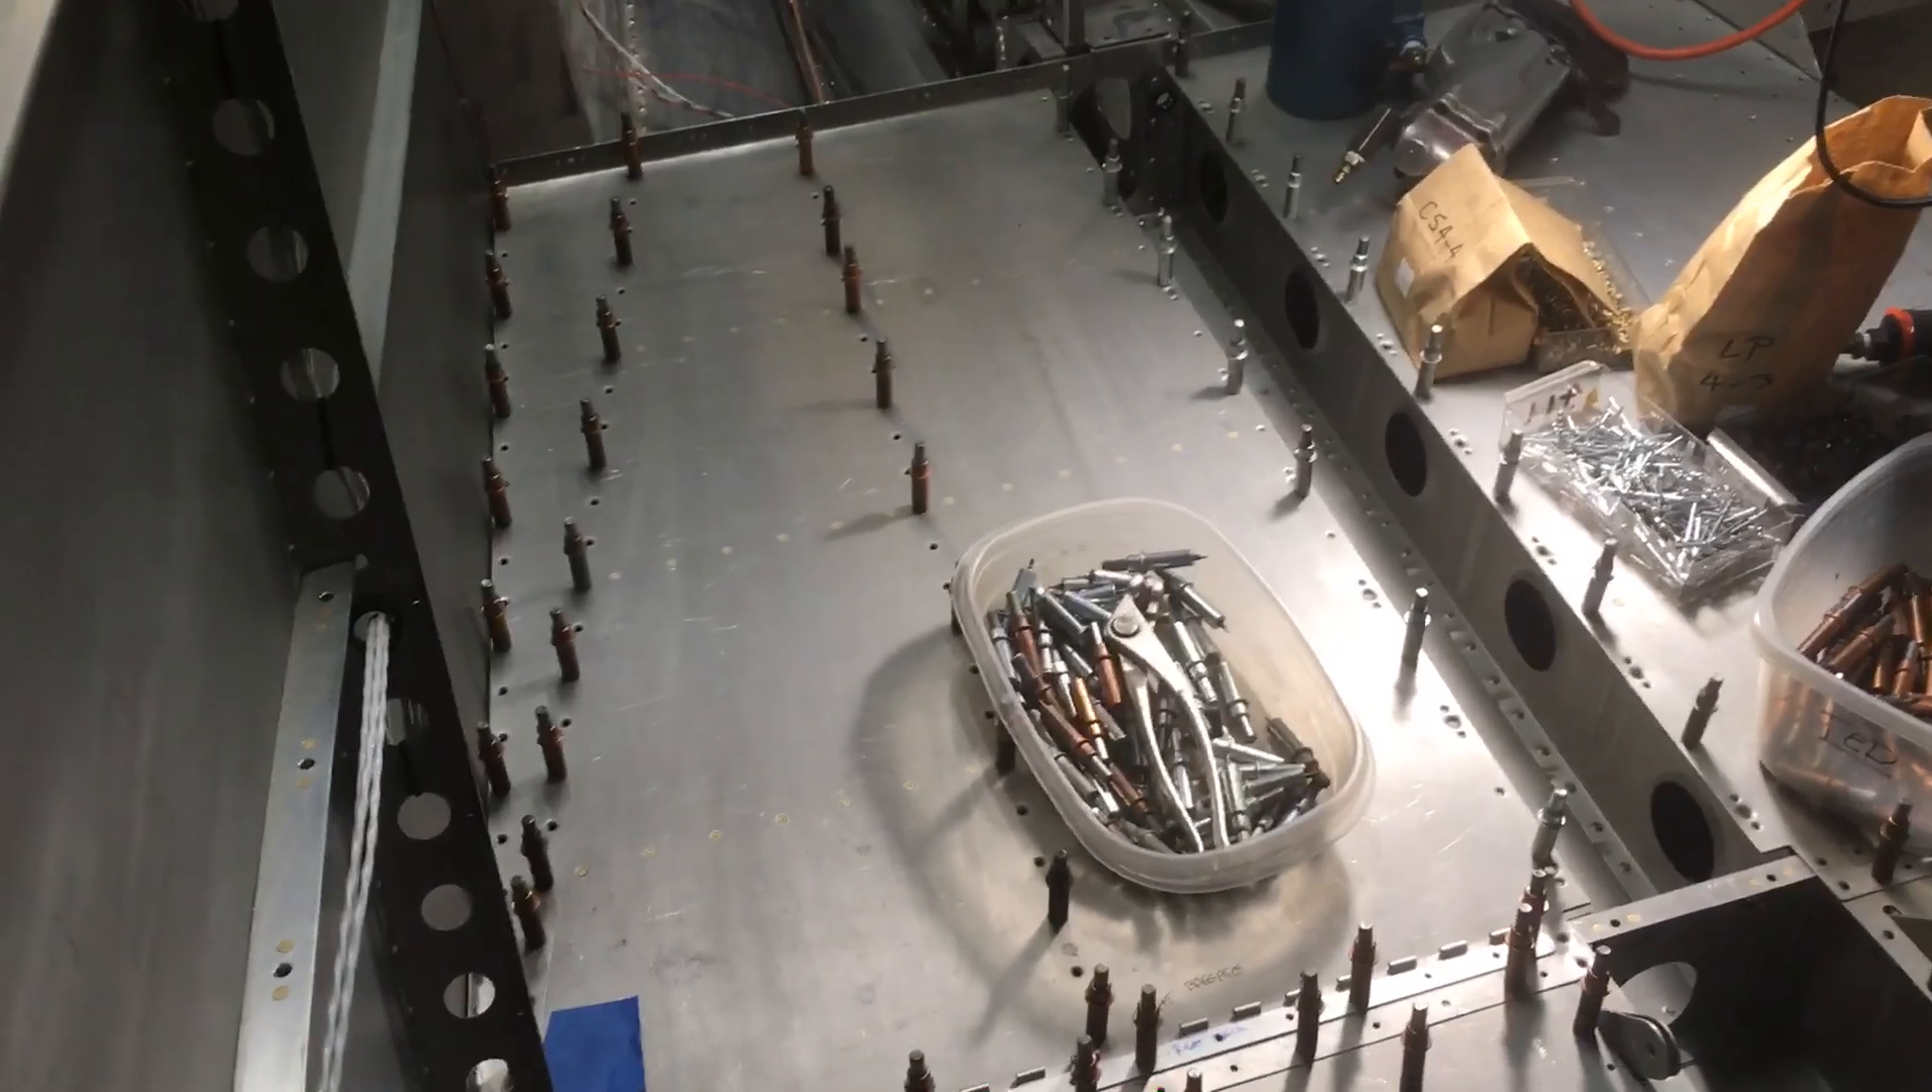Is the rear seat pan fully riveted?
No.